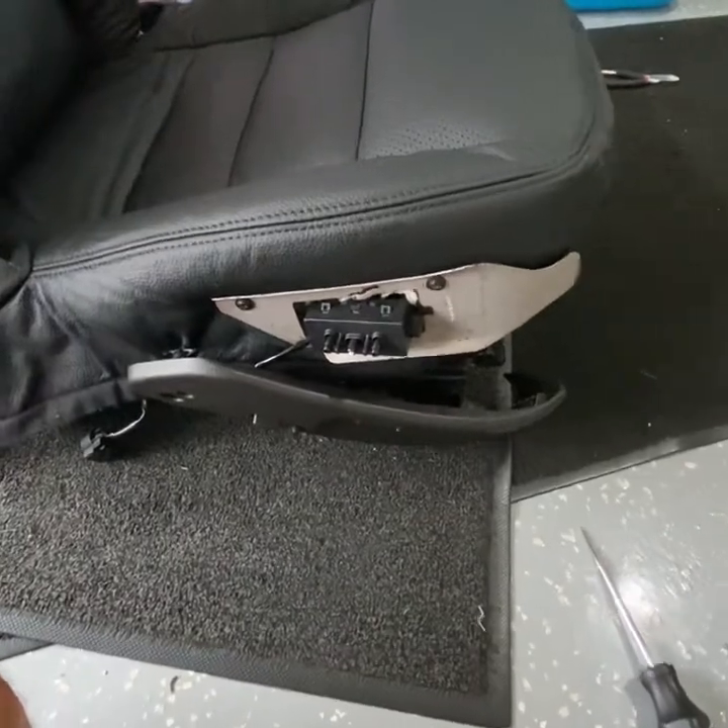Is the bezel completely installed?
No.